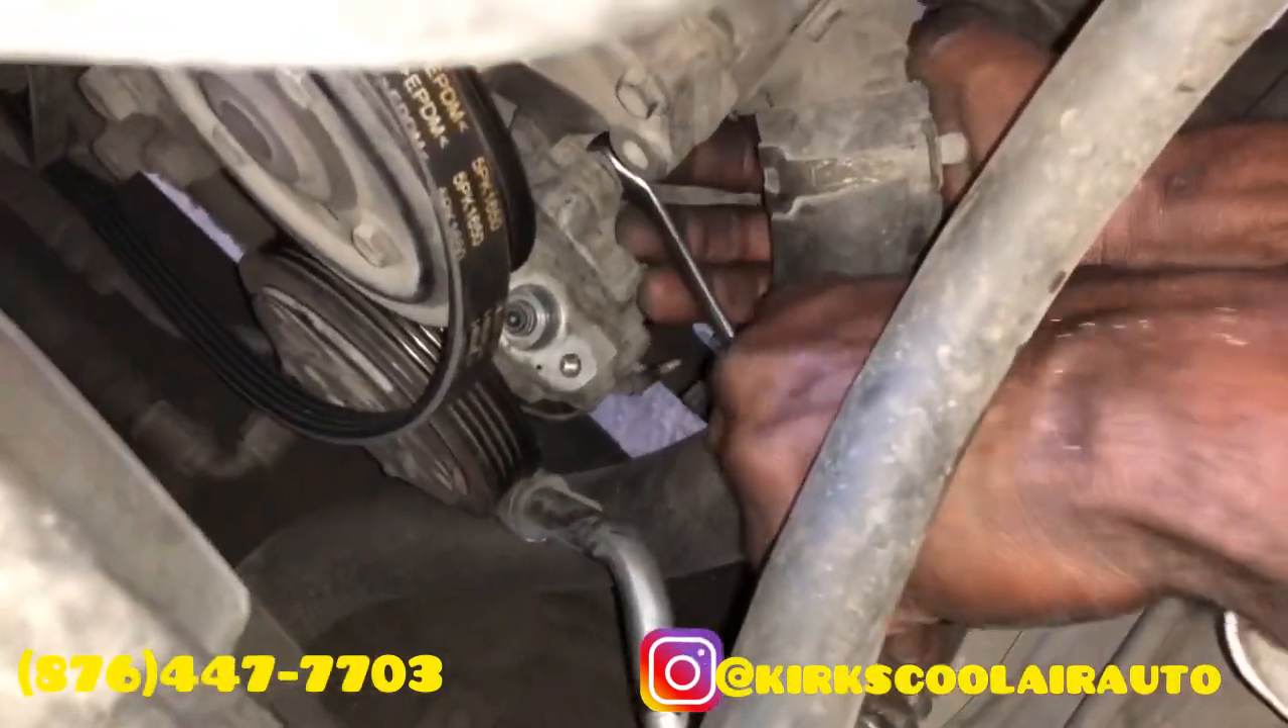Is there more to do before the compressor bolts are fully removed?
Yes.